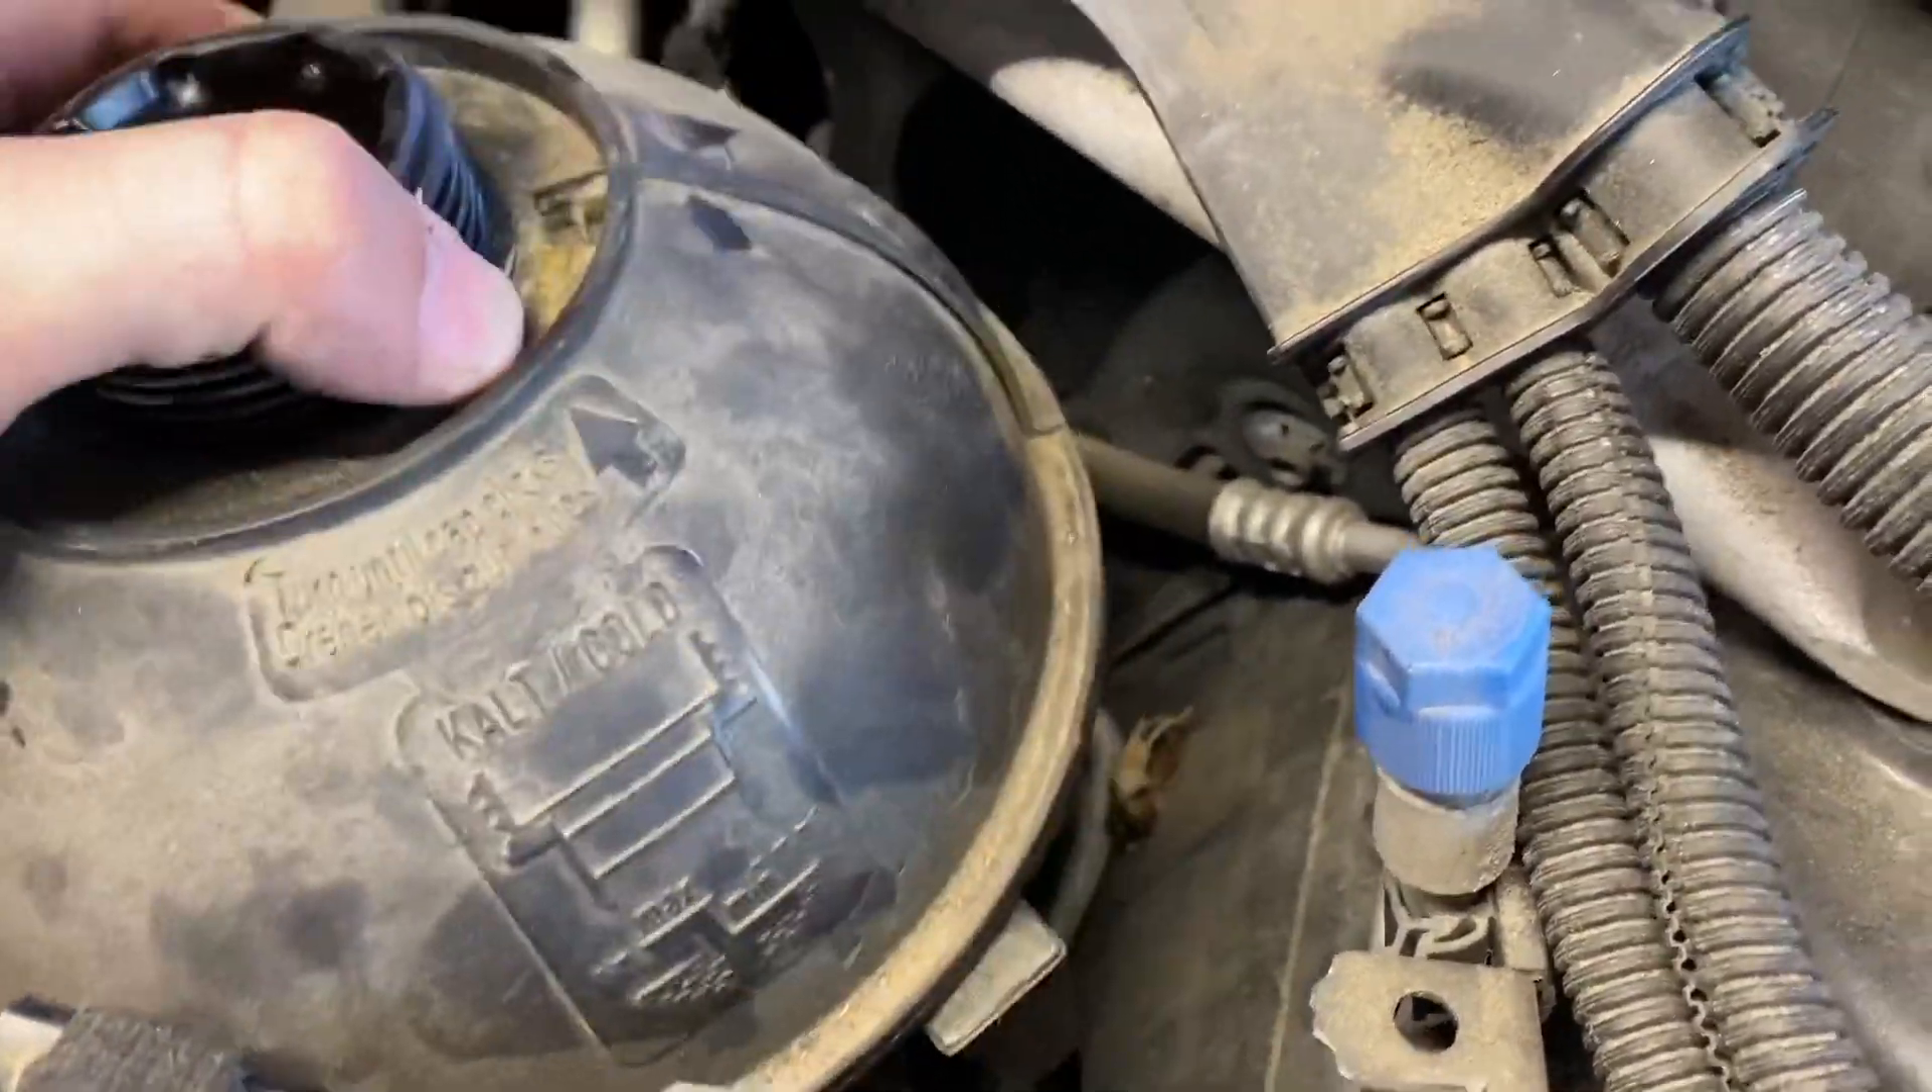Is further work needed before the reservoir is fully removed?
Yes.